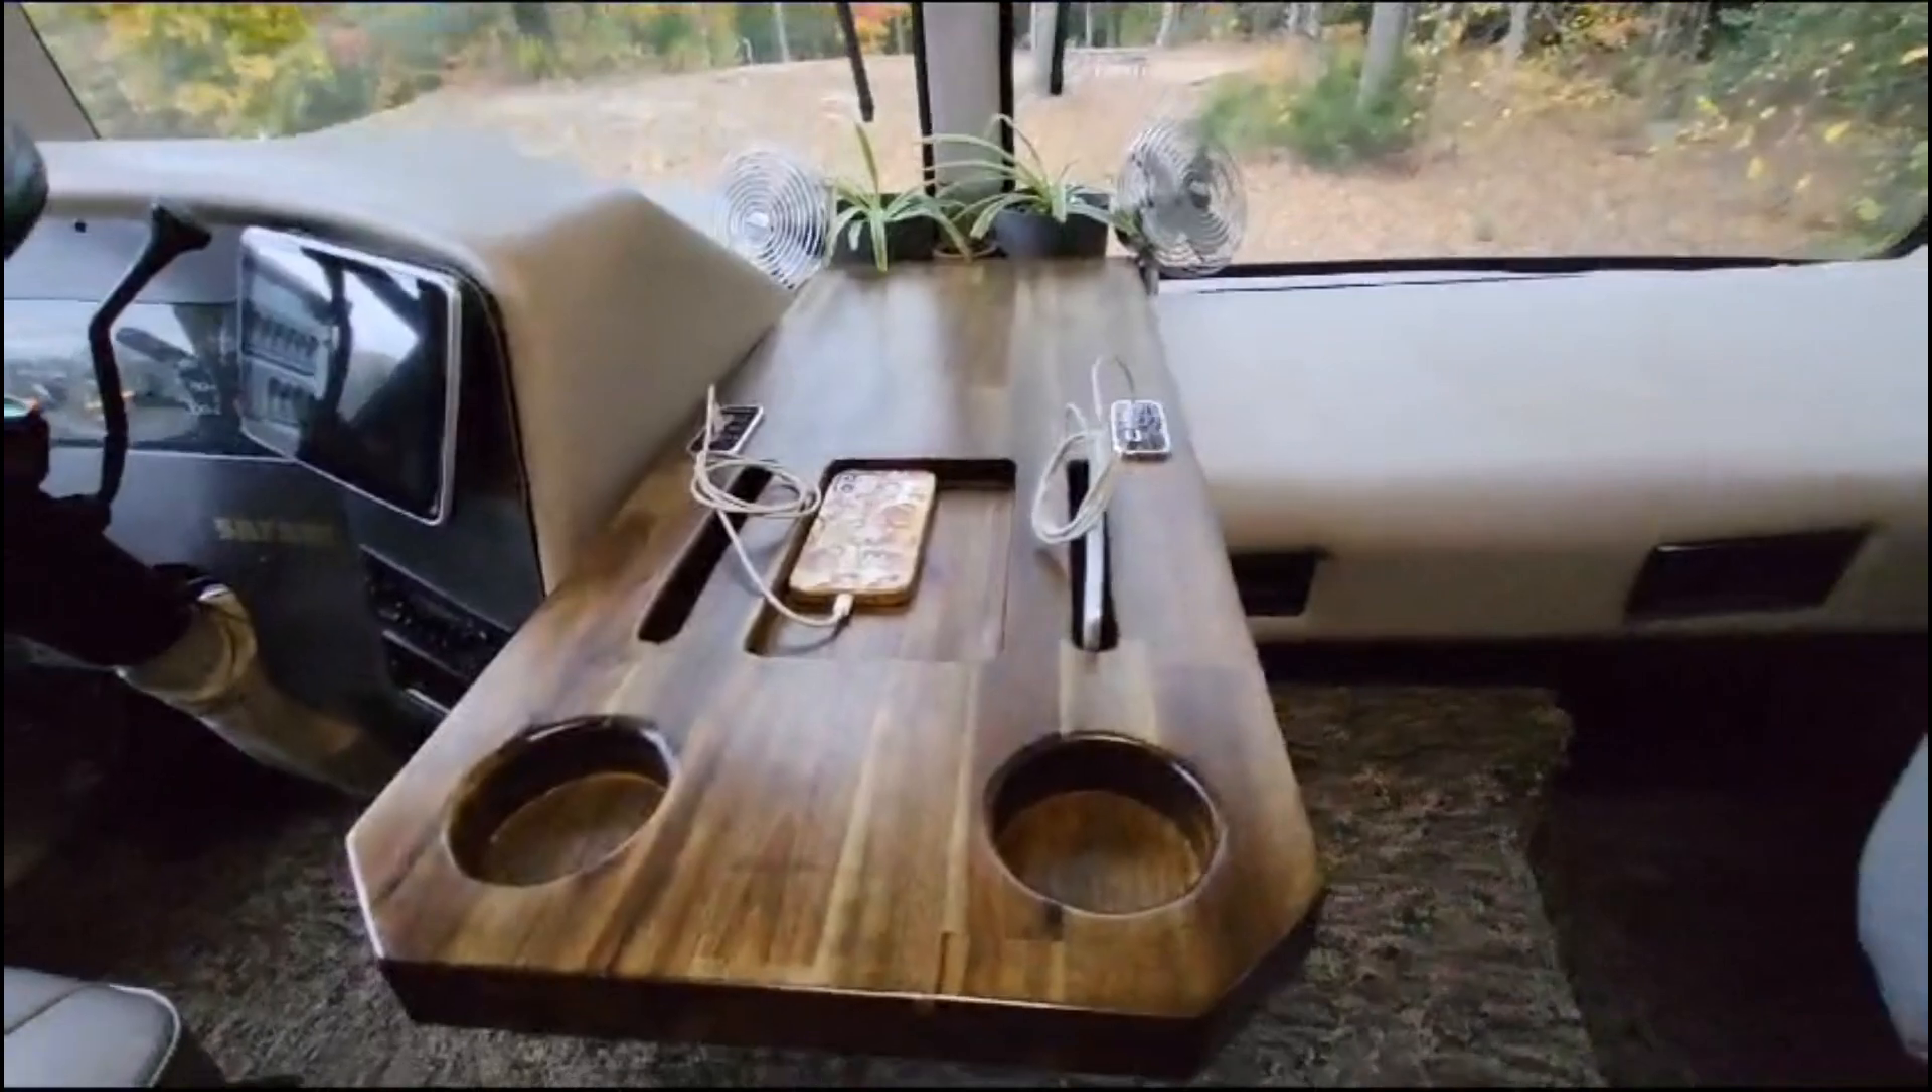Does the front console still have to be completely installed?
No.